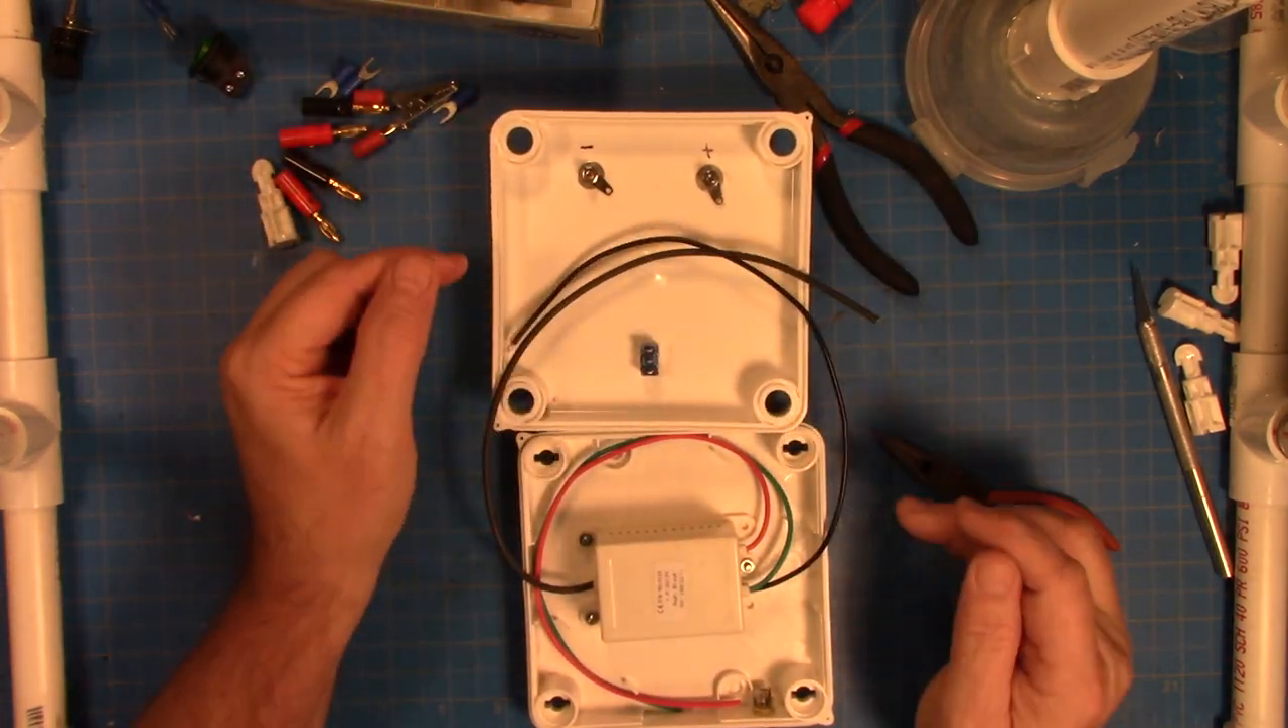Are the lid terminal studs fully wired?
No.